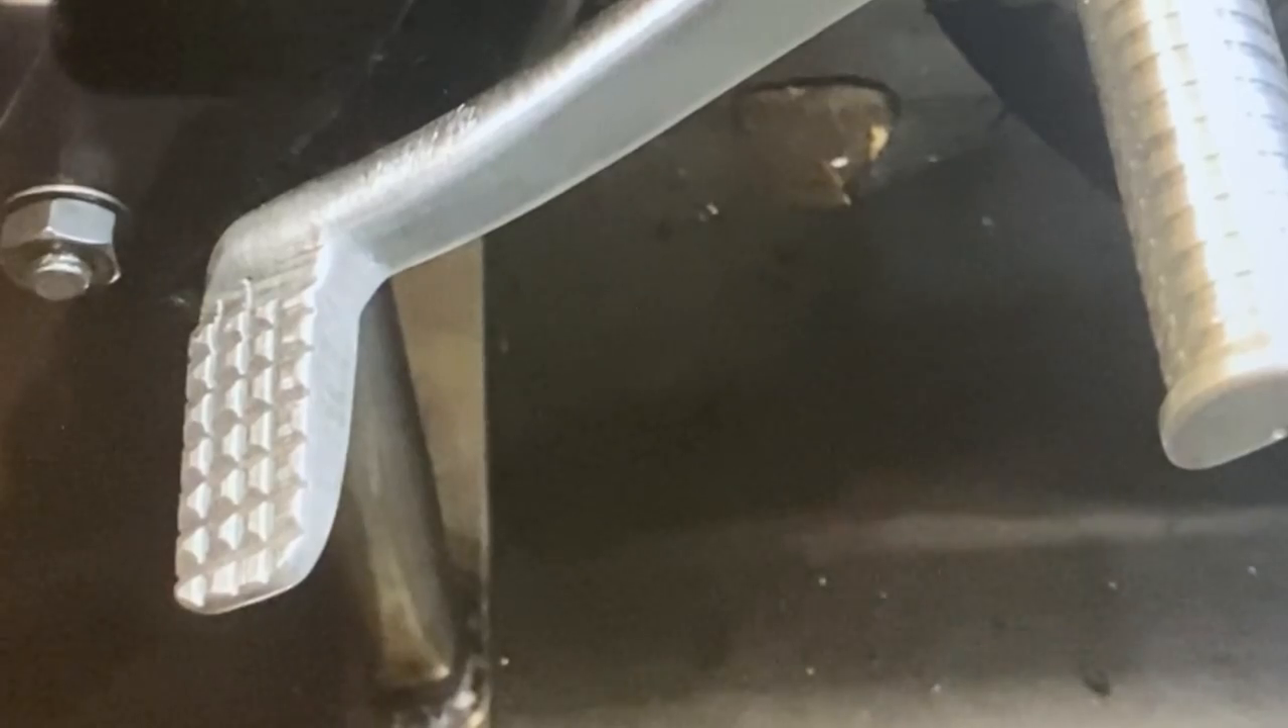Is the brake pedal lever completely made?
Yes.